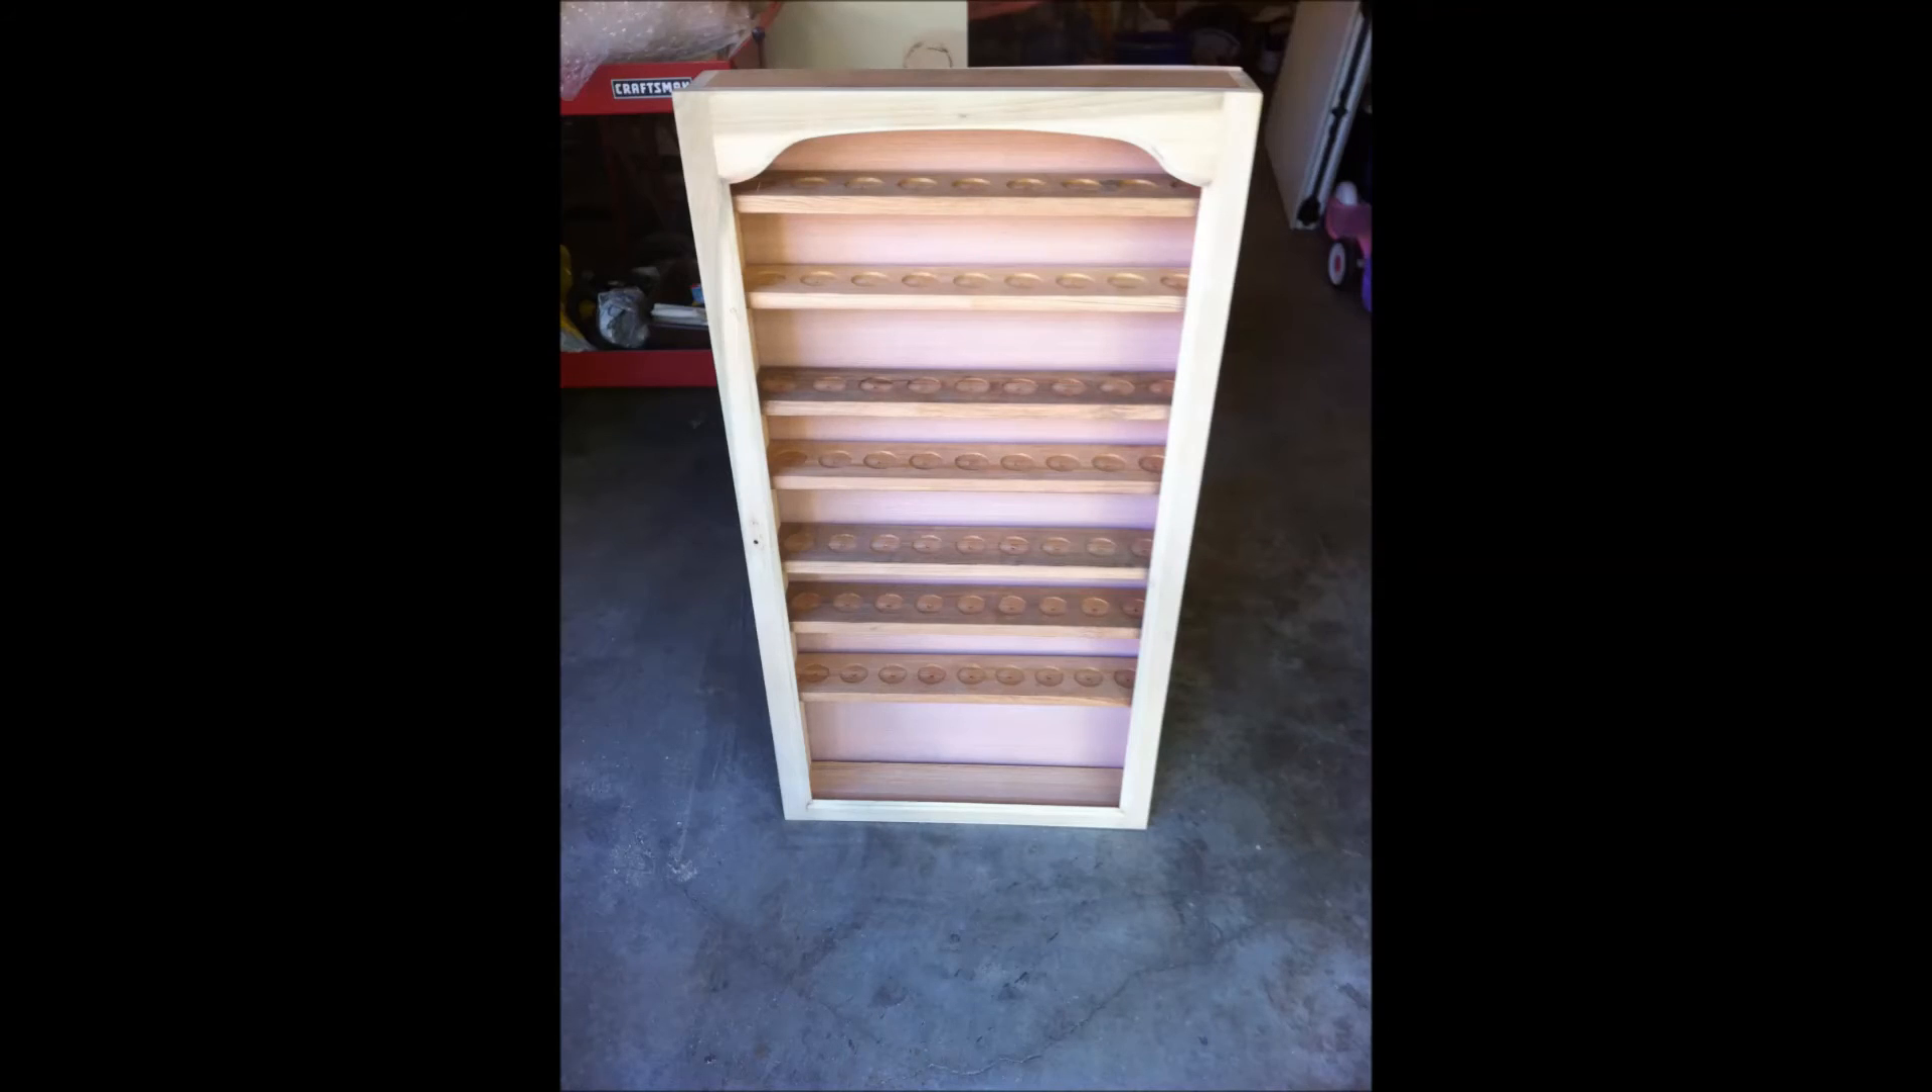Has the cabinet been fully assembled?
Yes.